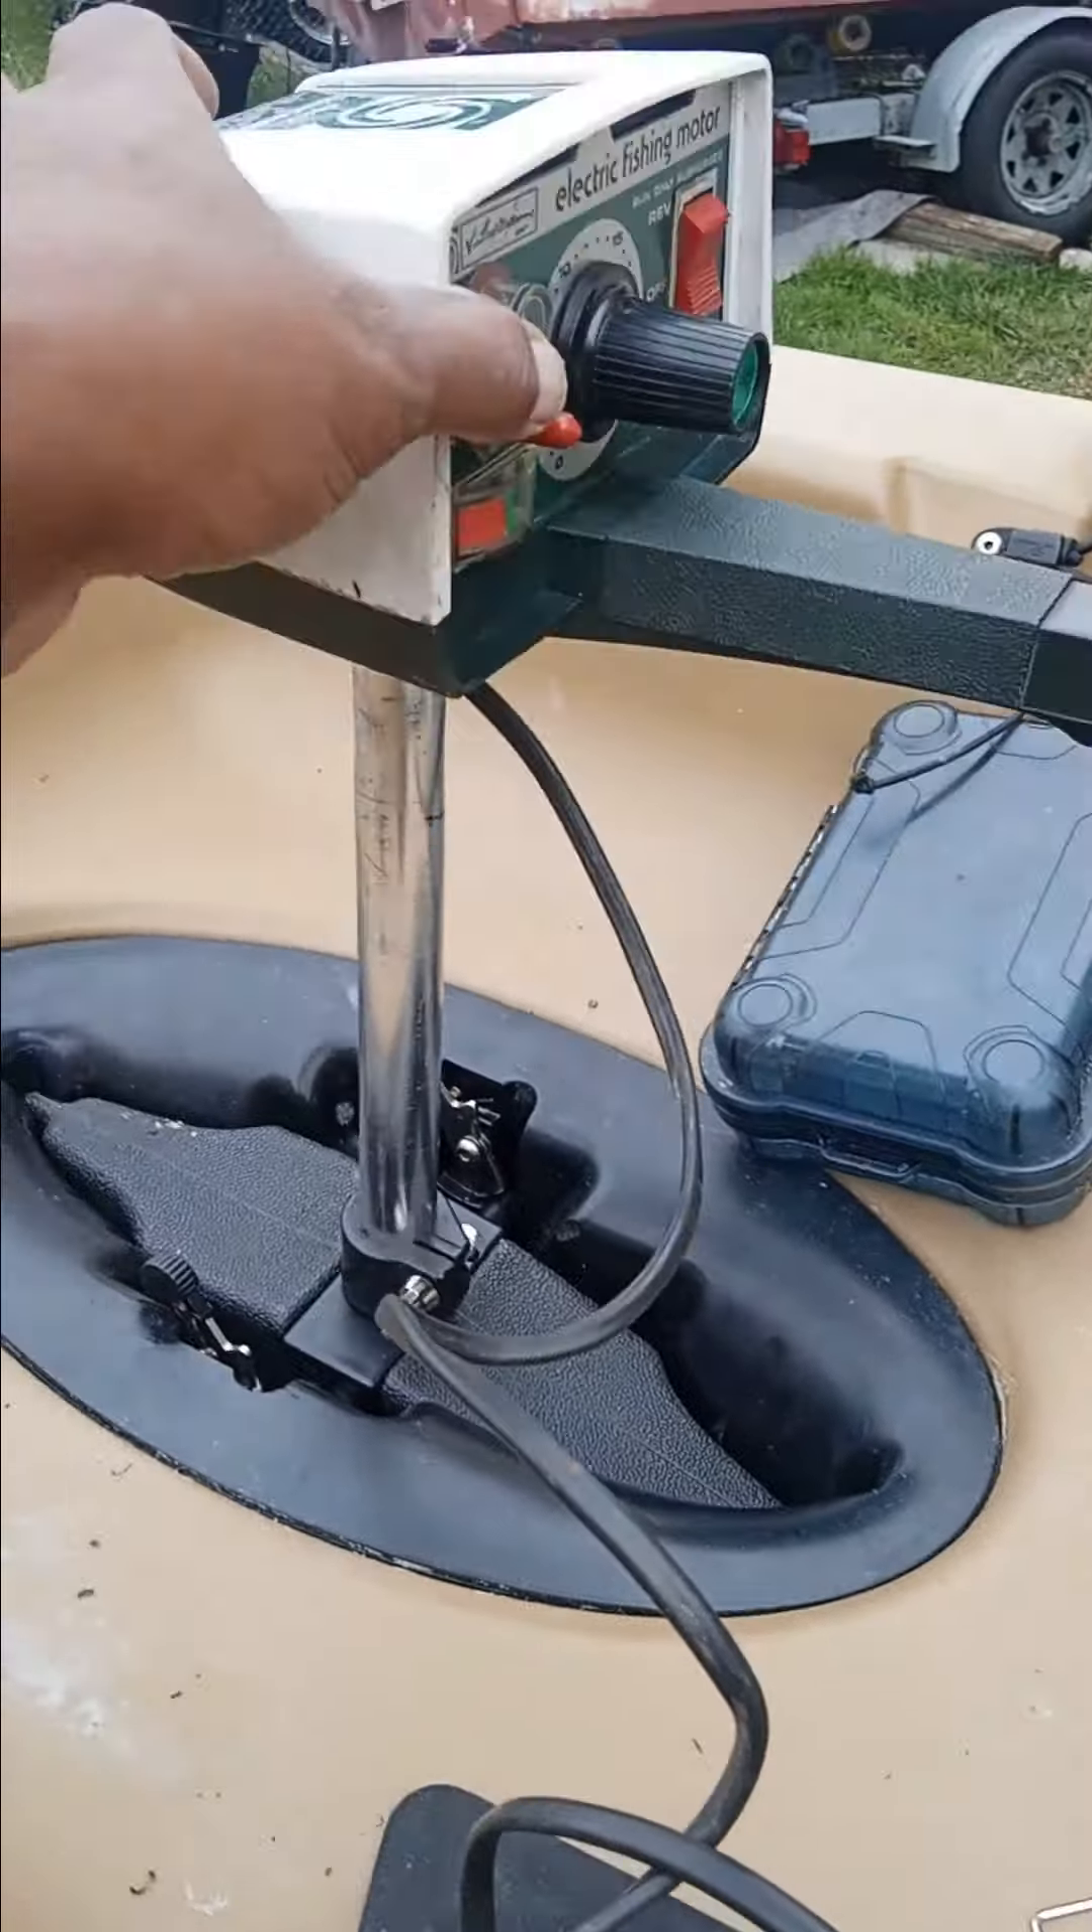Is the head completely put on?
Yes.